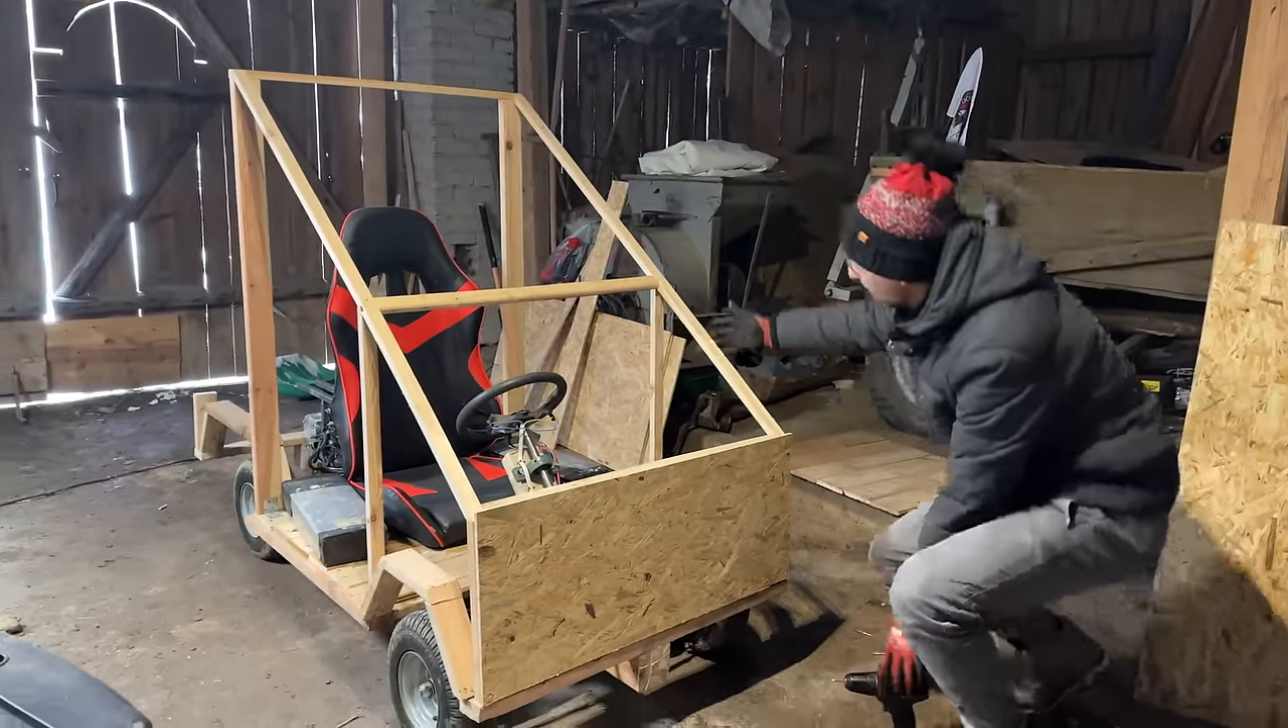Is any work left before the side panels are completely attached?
Yes.